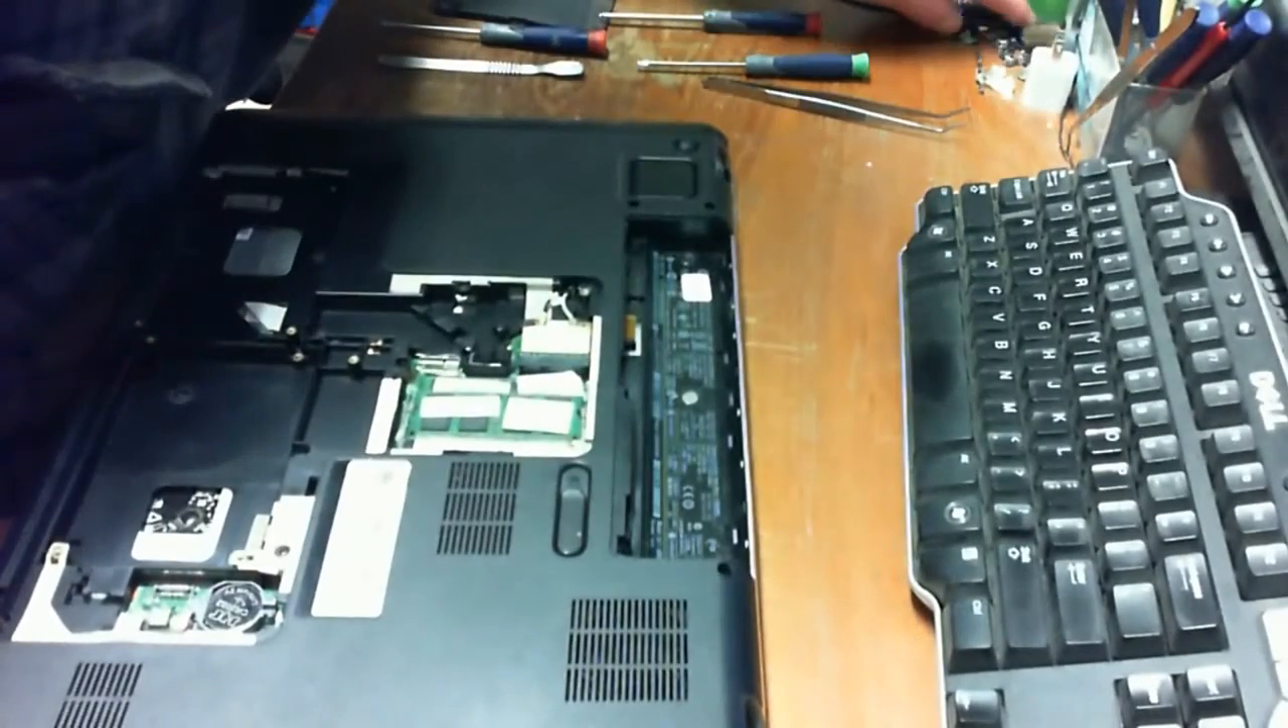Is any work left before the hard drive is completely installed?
Yes.